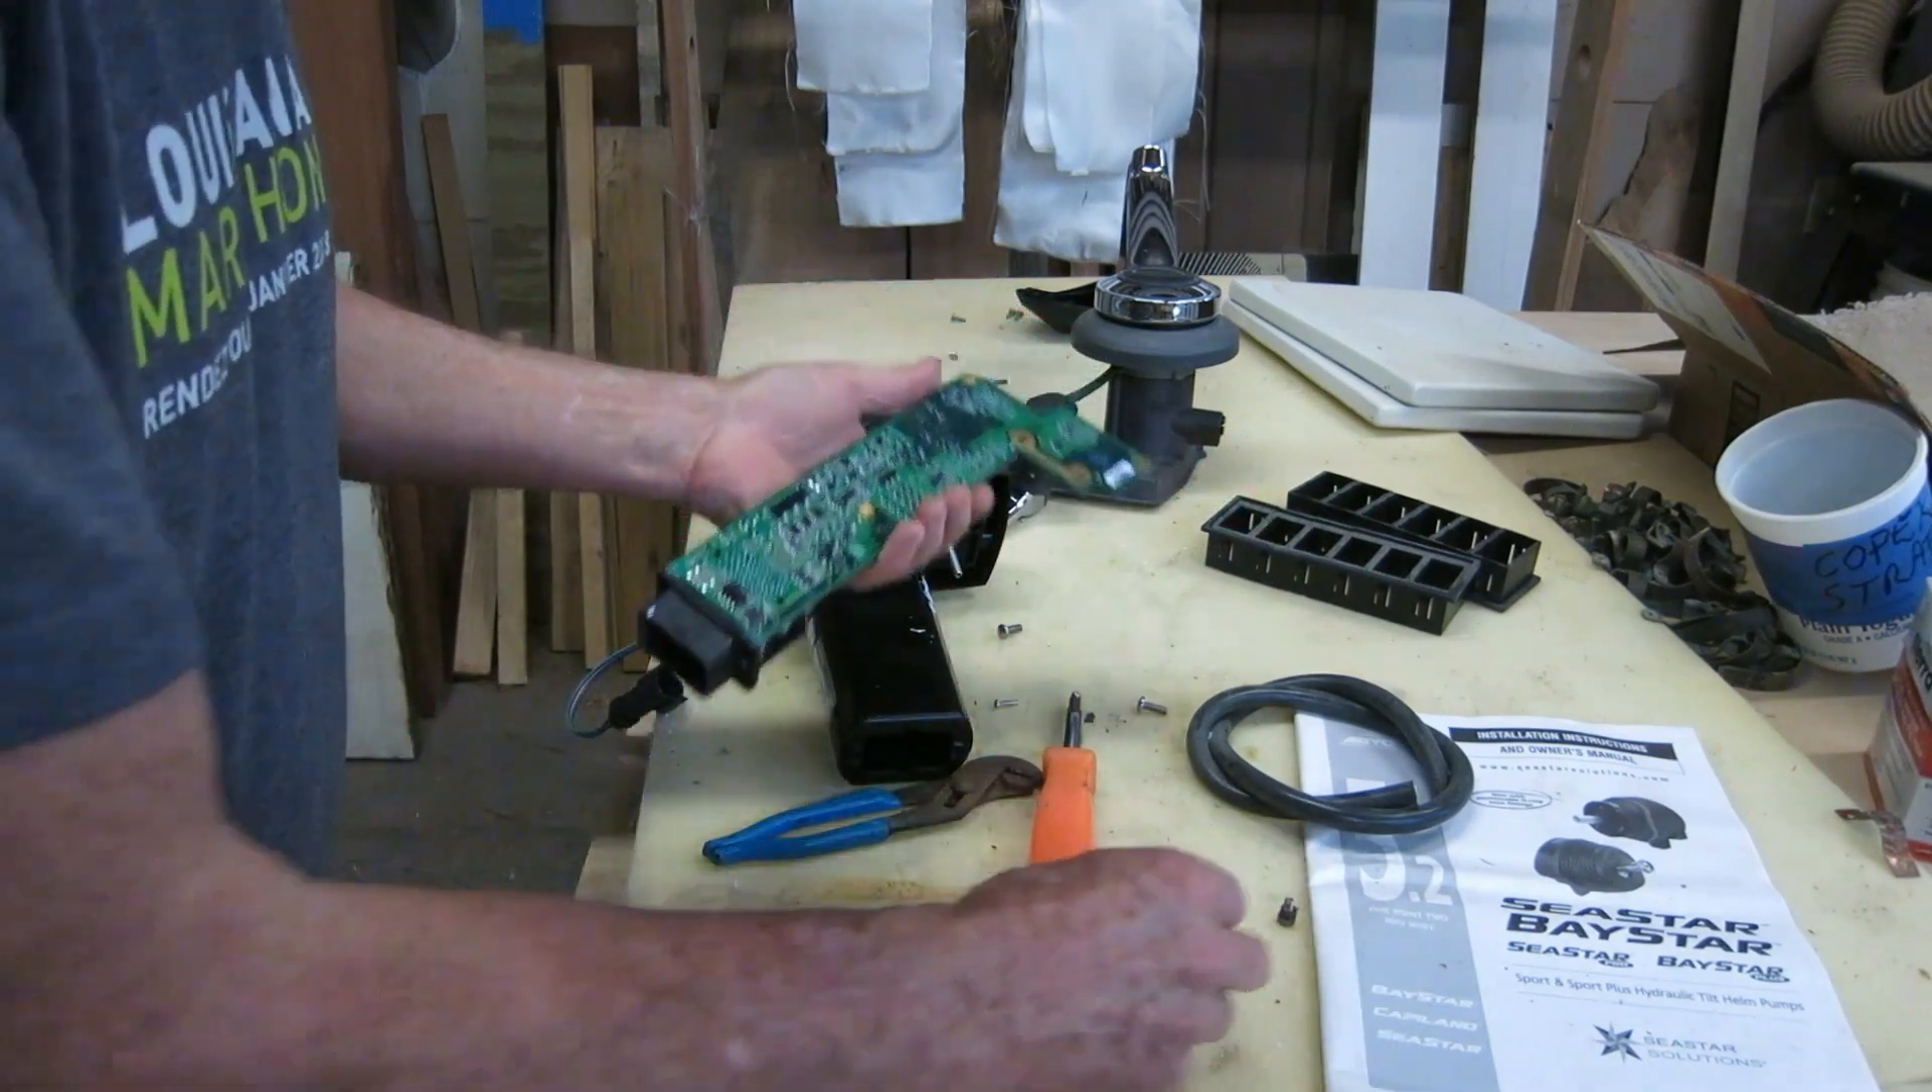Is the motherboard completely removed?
Yes.